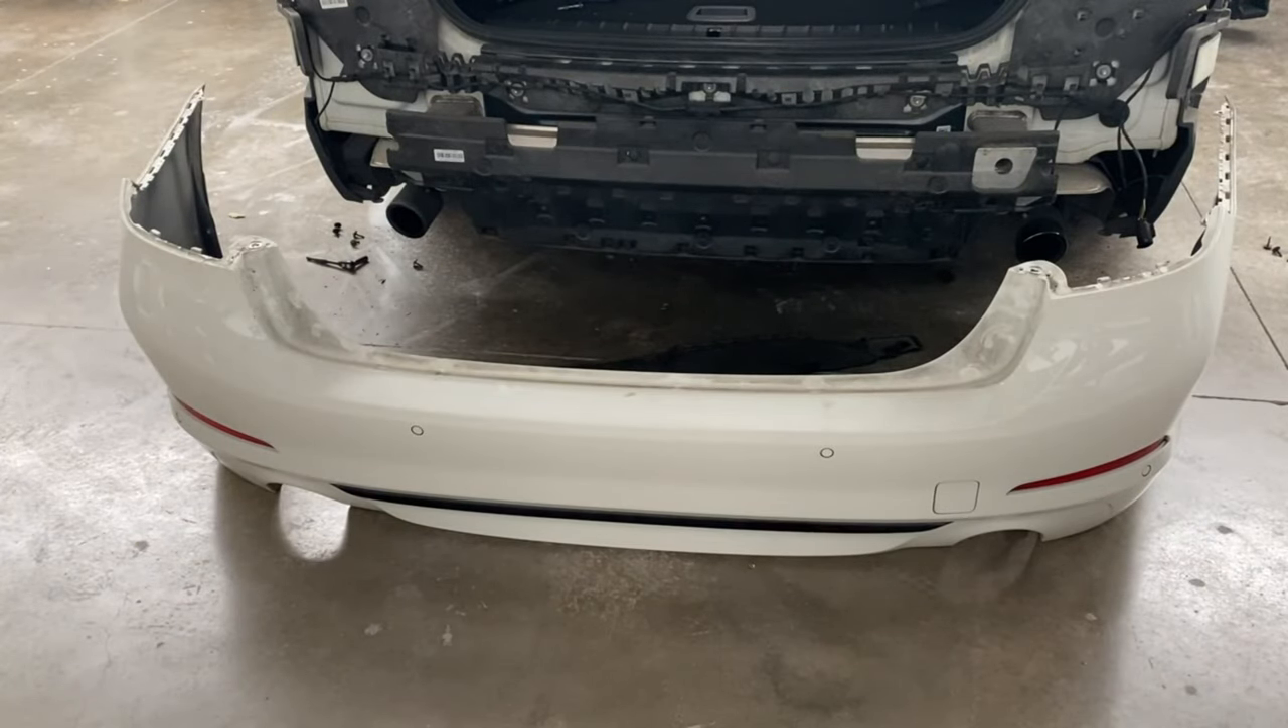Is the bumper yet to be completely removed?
No.